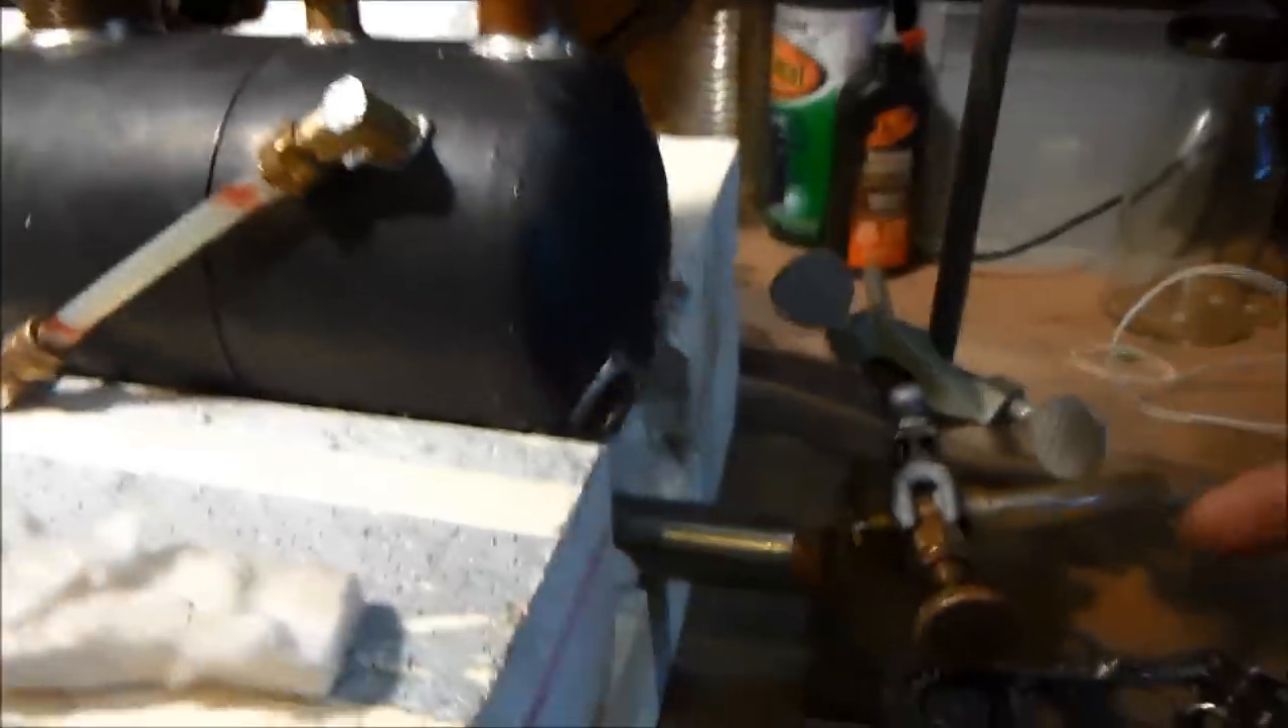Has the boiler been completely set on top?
Yes.